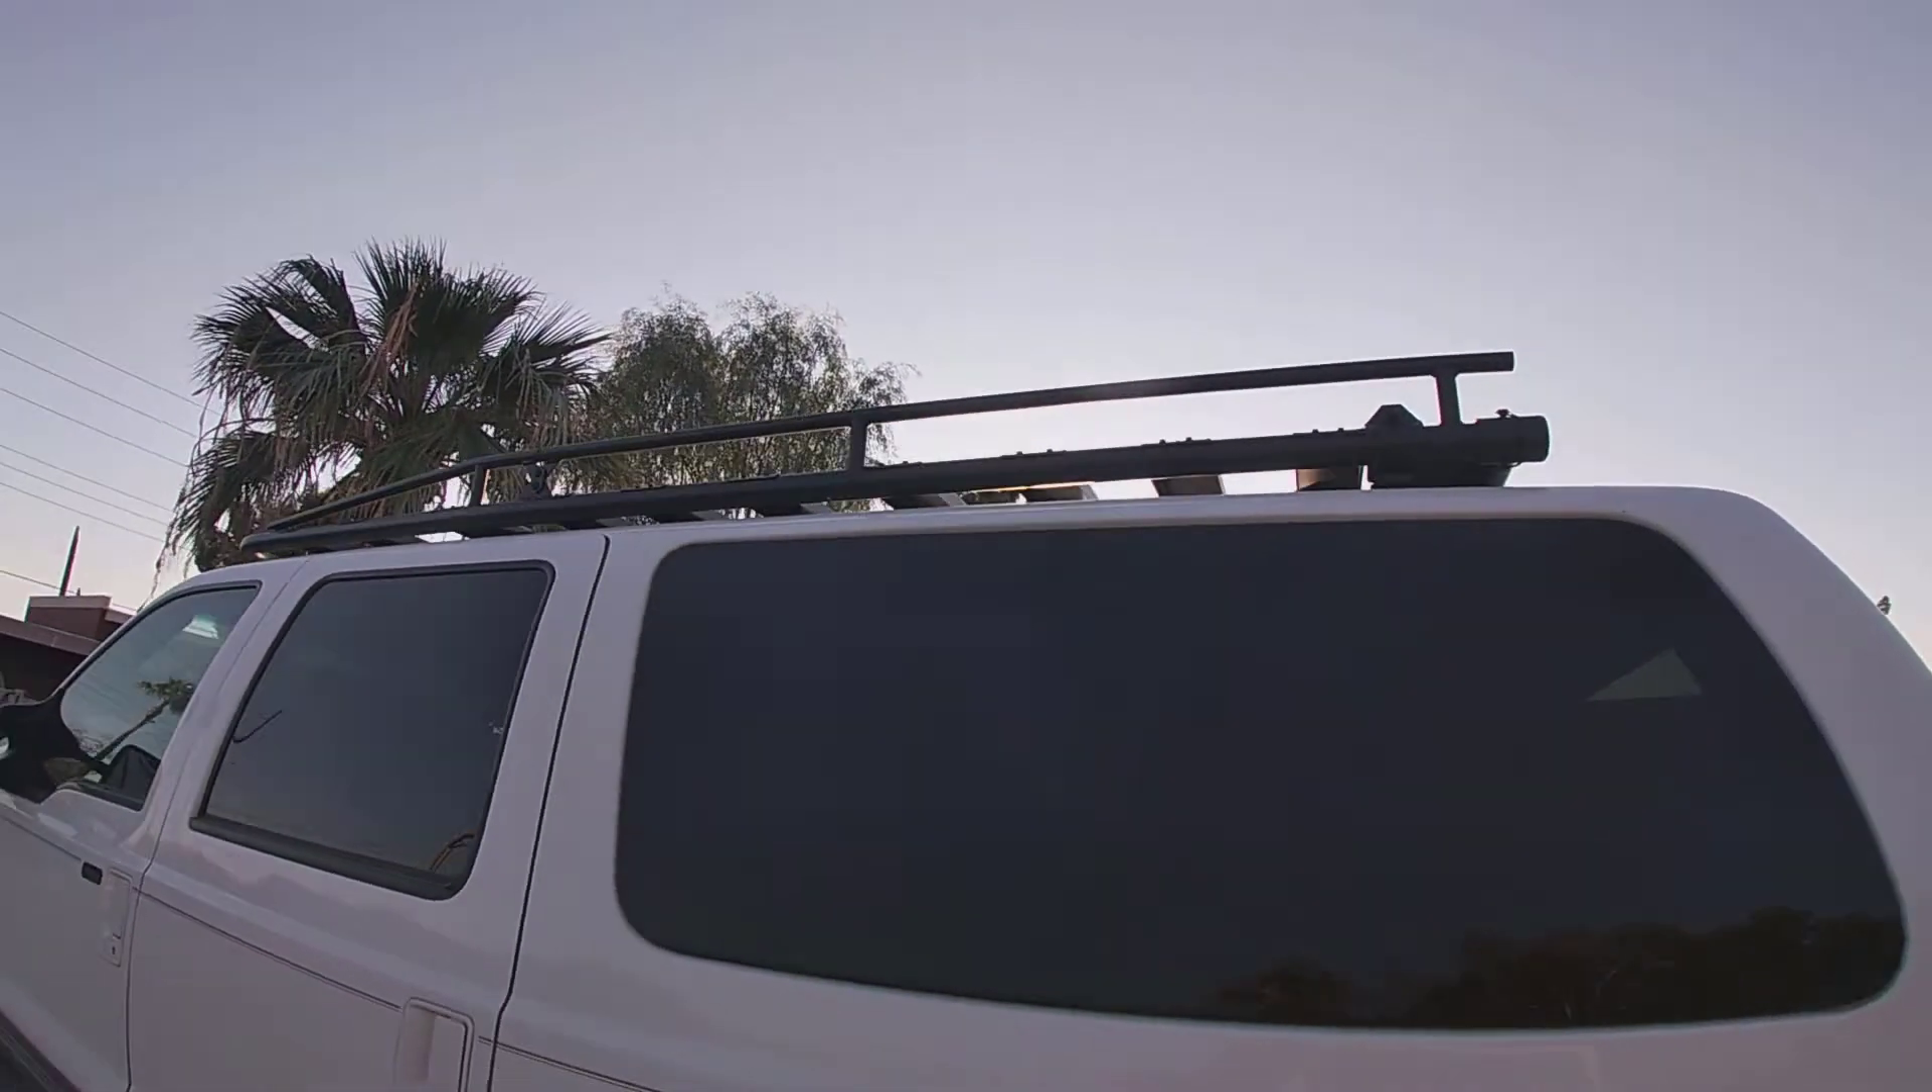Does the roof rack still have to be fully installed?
No.